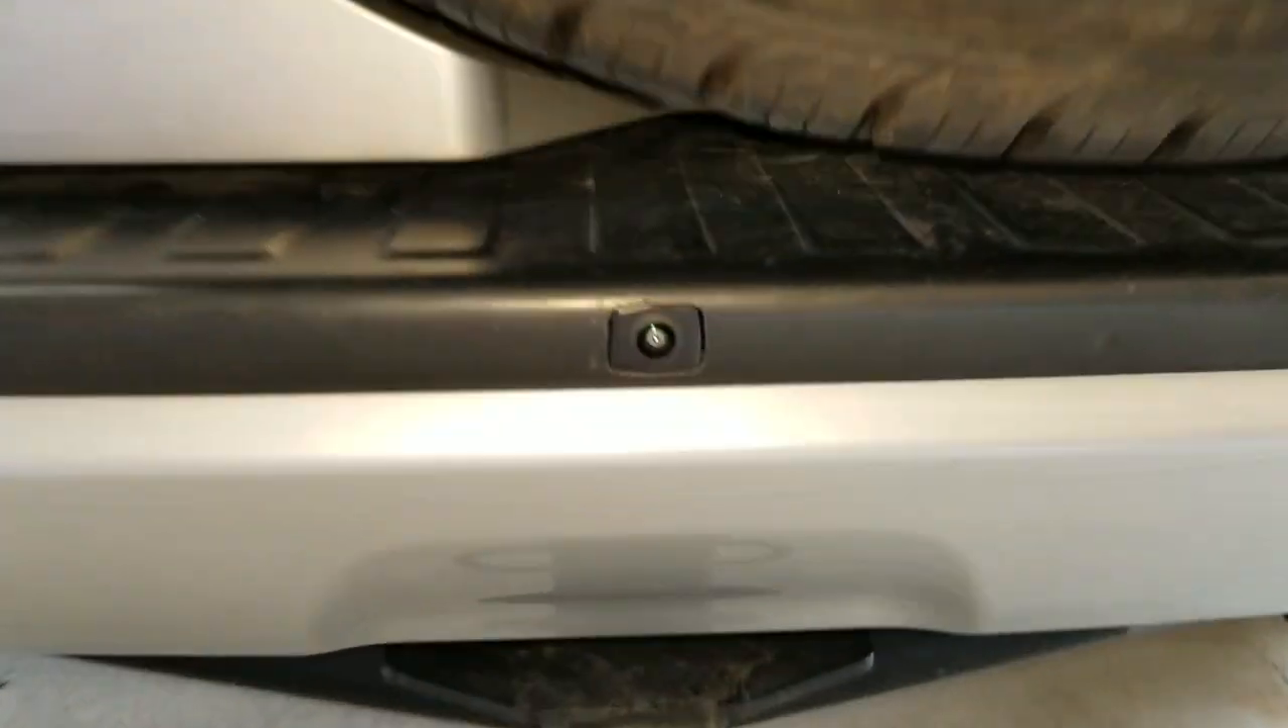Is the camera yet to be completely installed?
No.